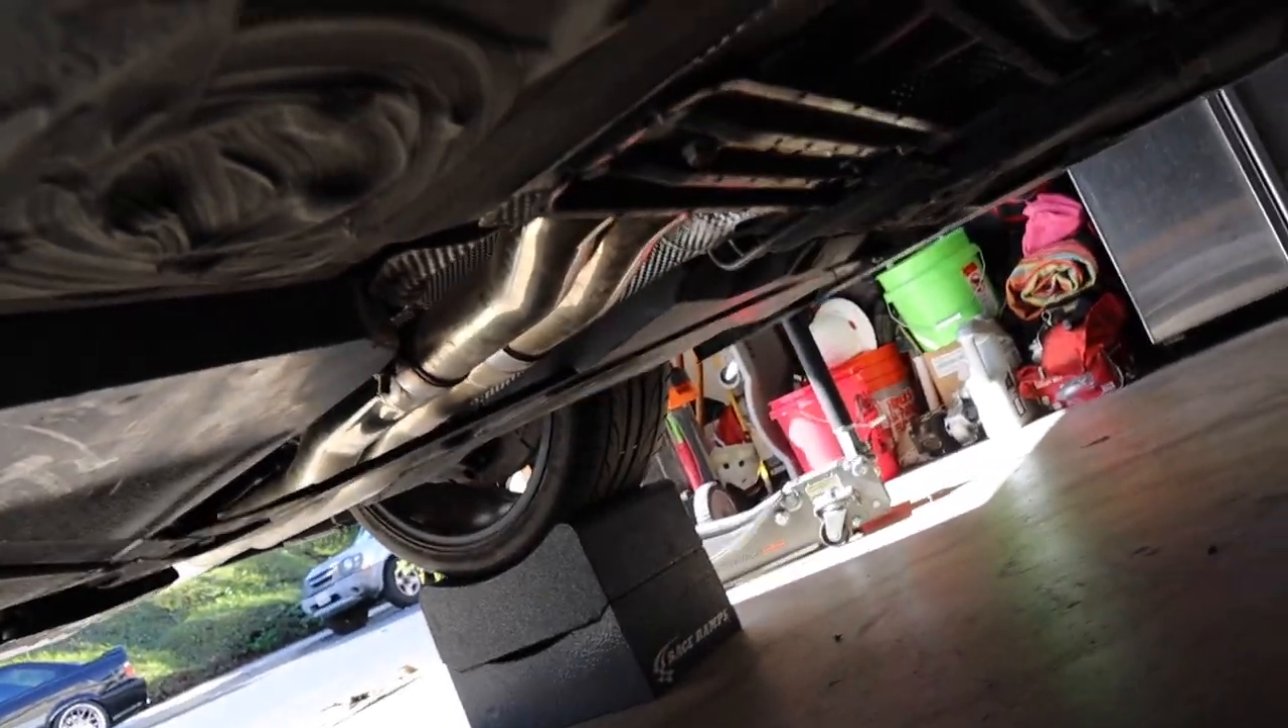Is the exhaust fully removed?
No.